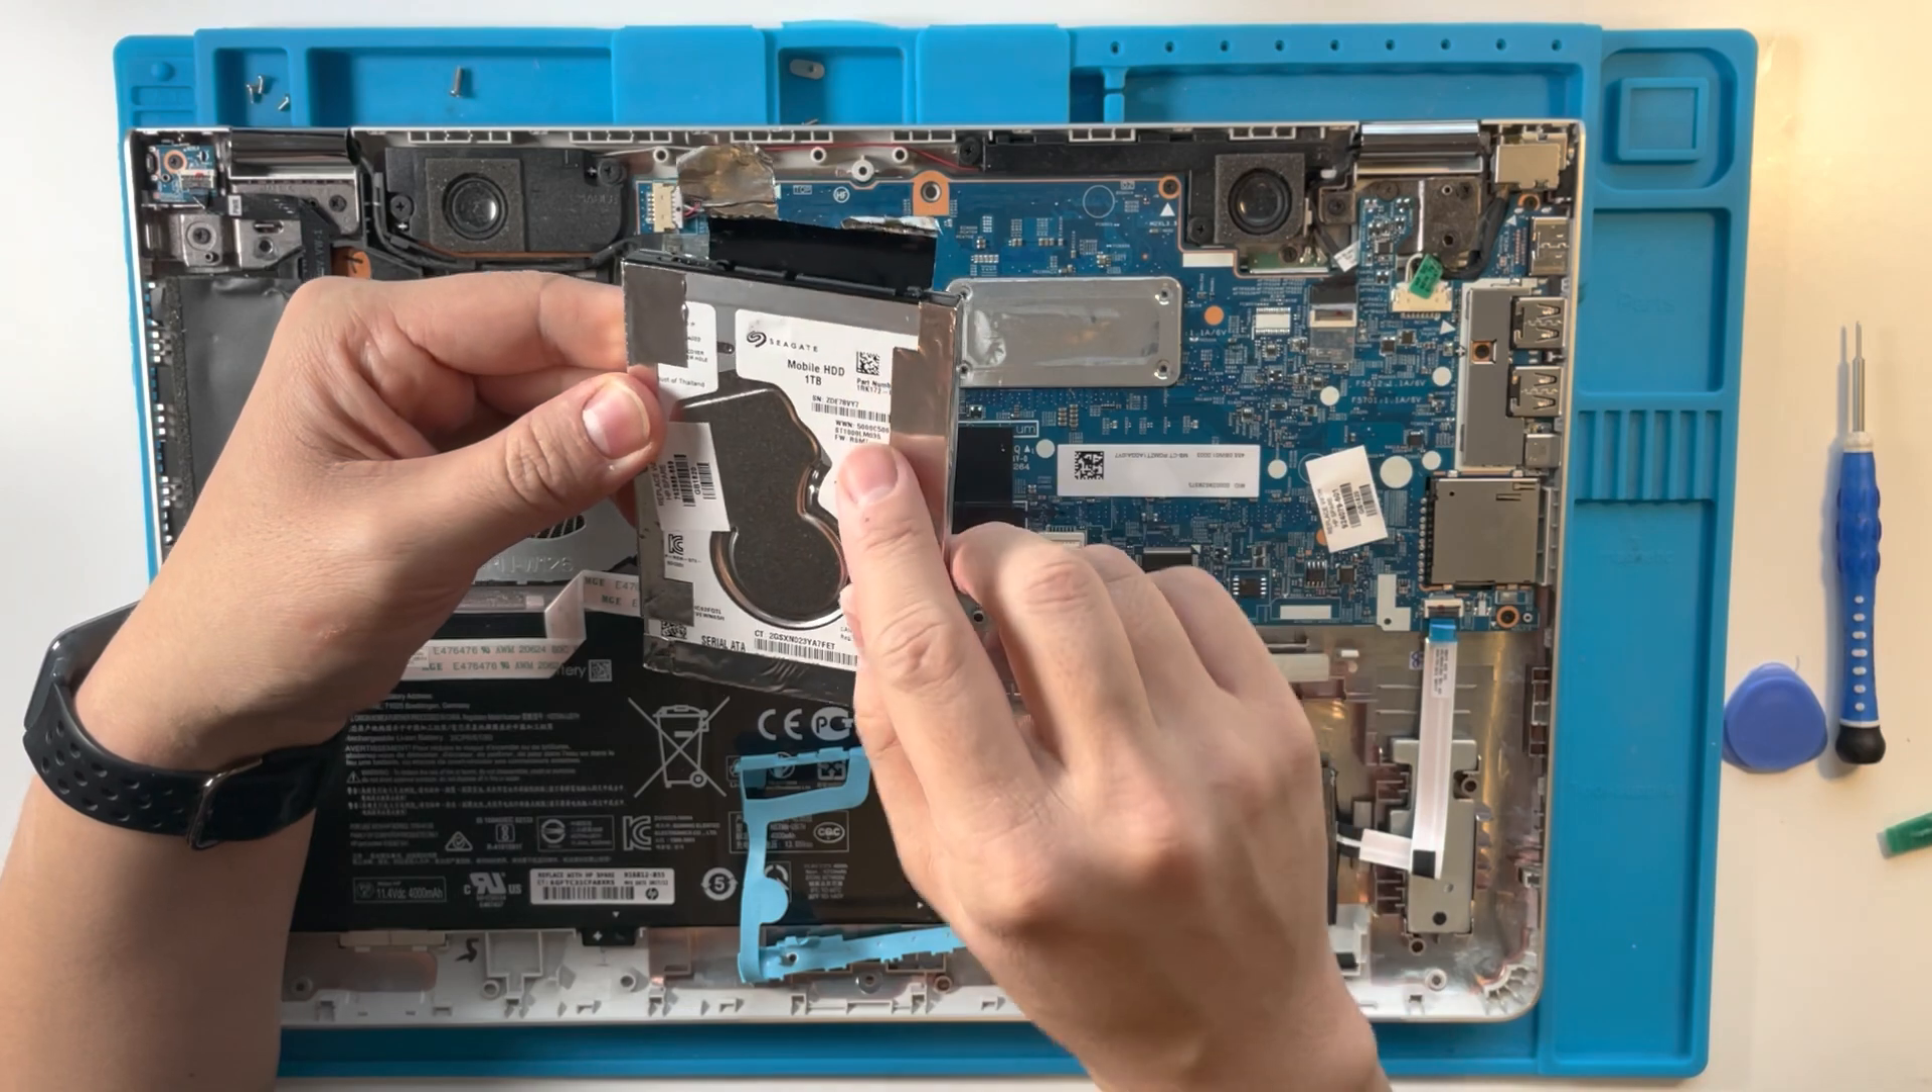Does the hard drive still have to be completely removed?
No.